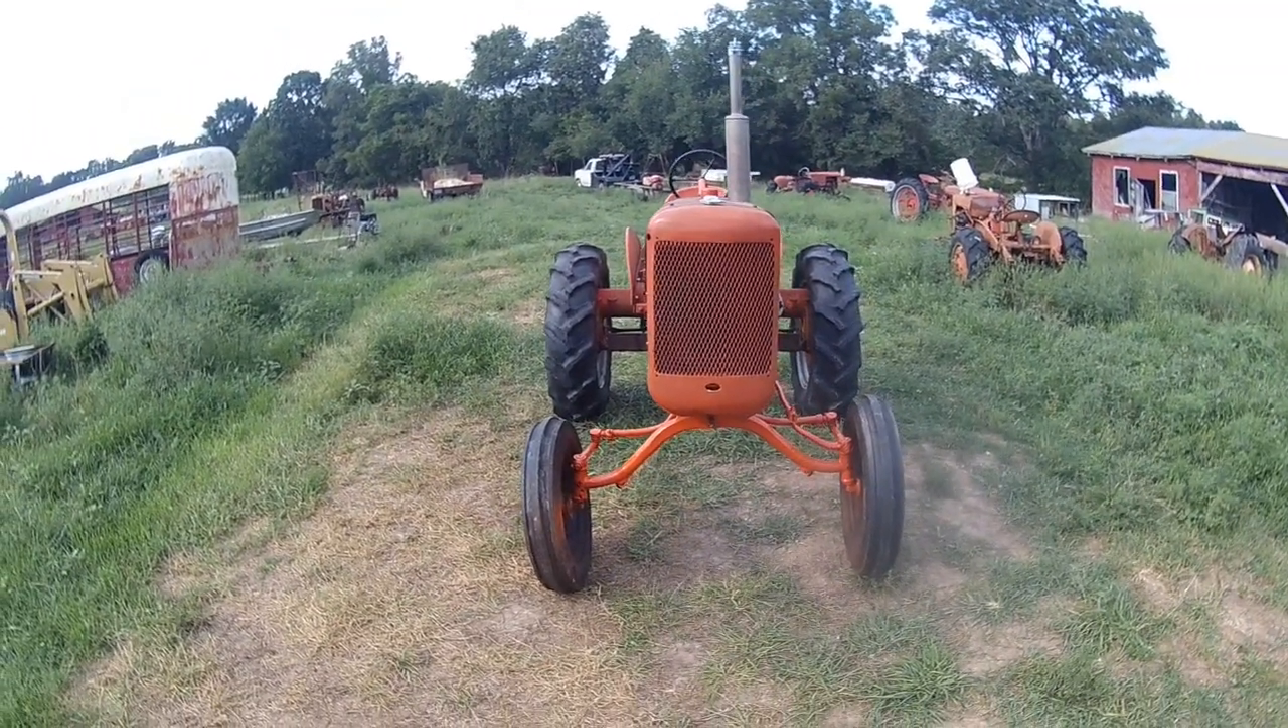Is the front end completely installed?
Yes.